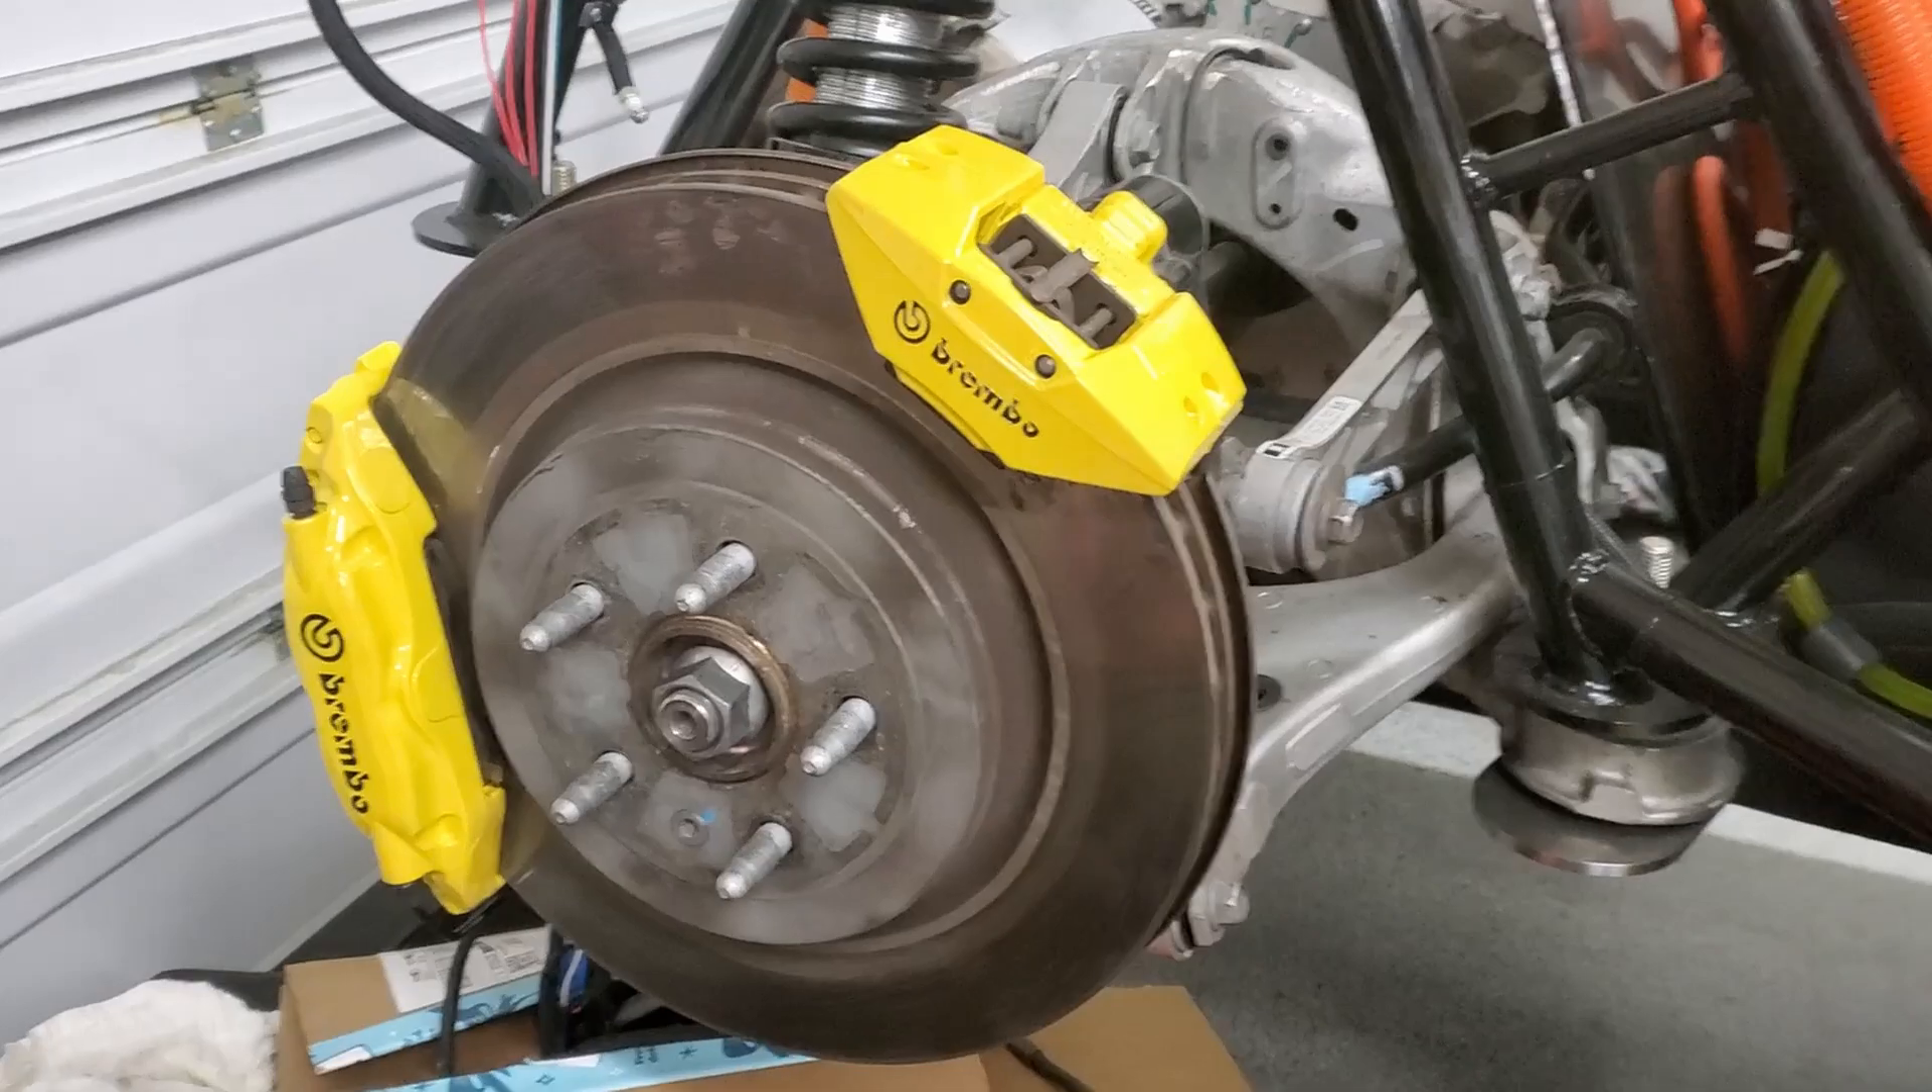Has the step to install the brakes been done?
Yes.